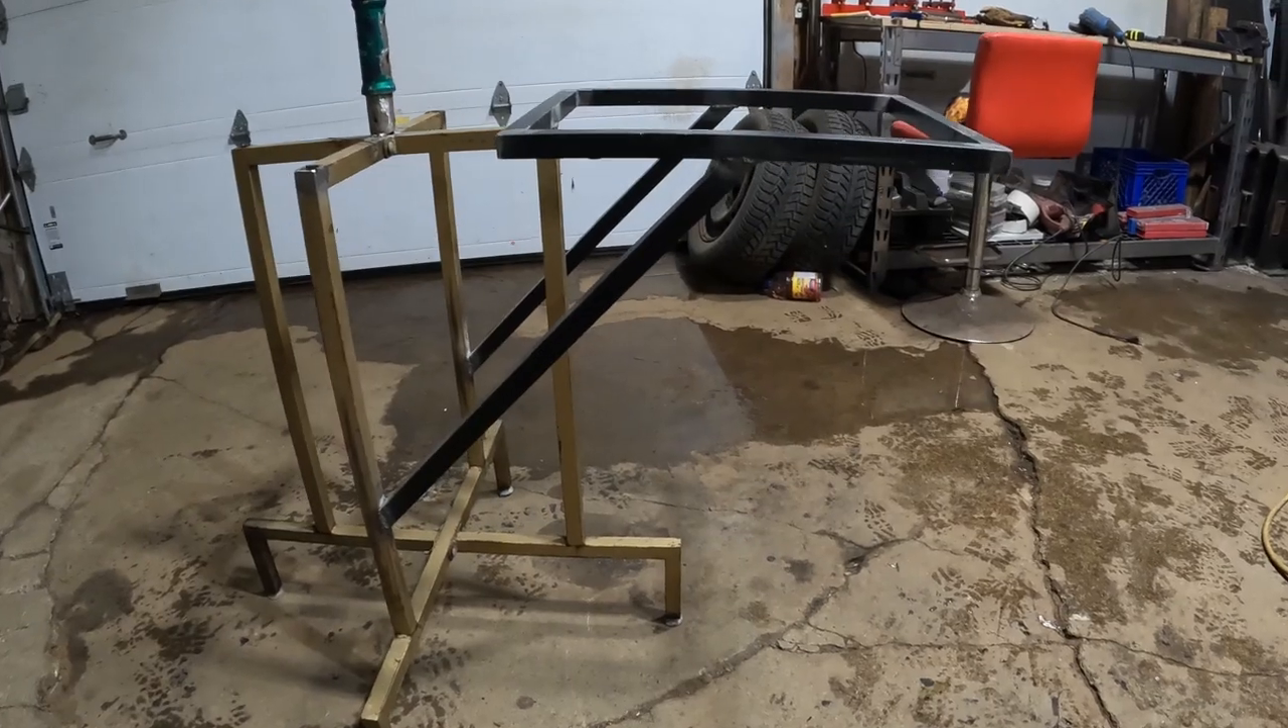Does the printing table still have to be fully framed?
No.